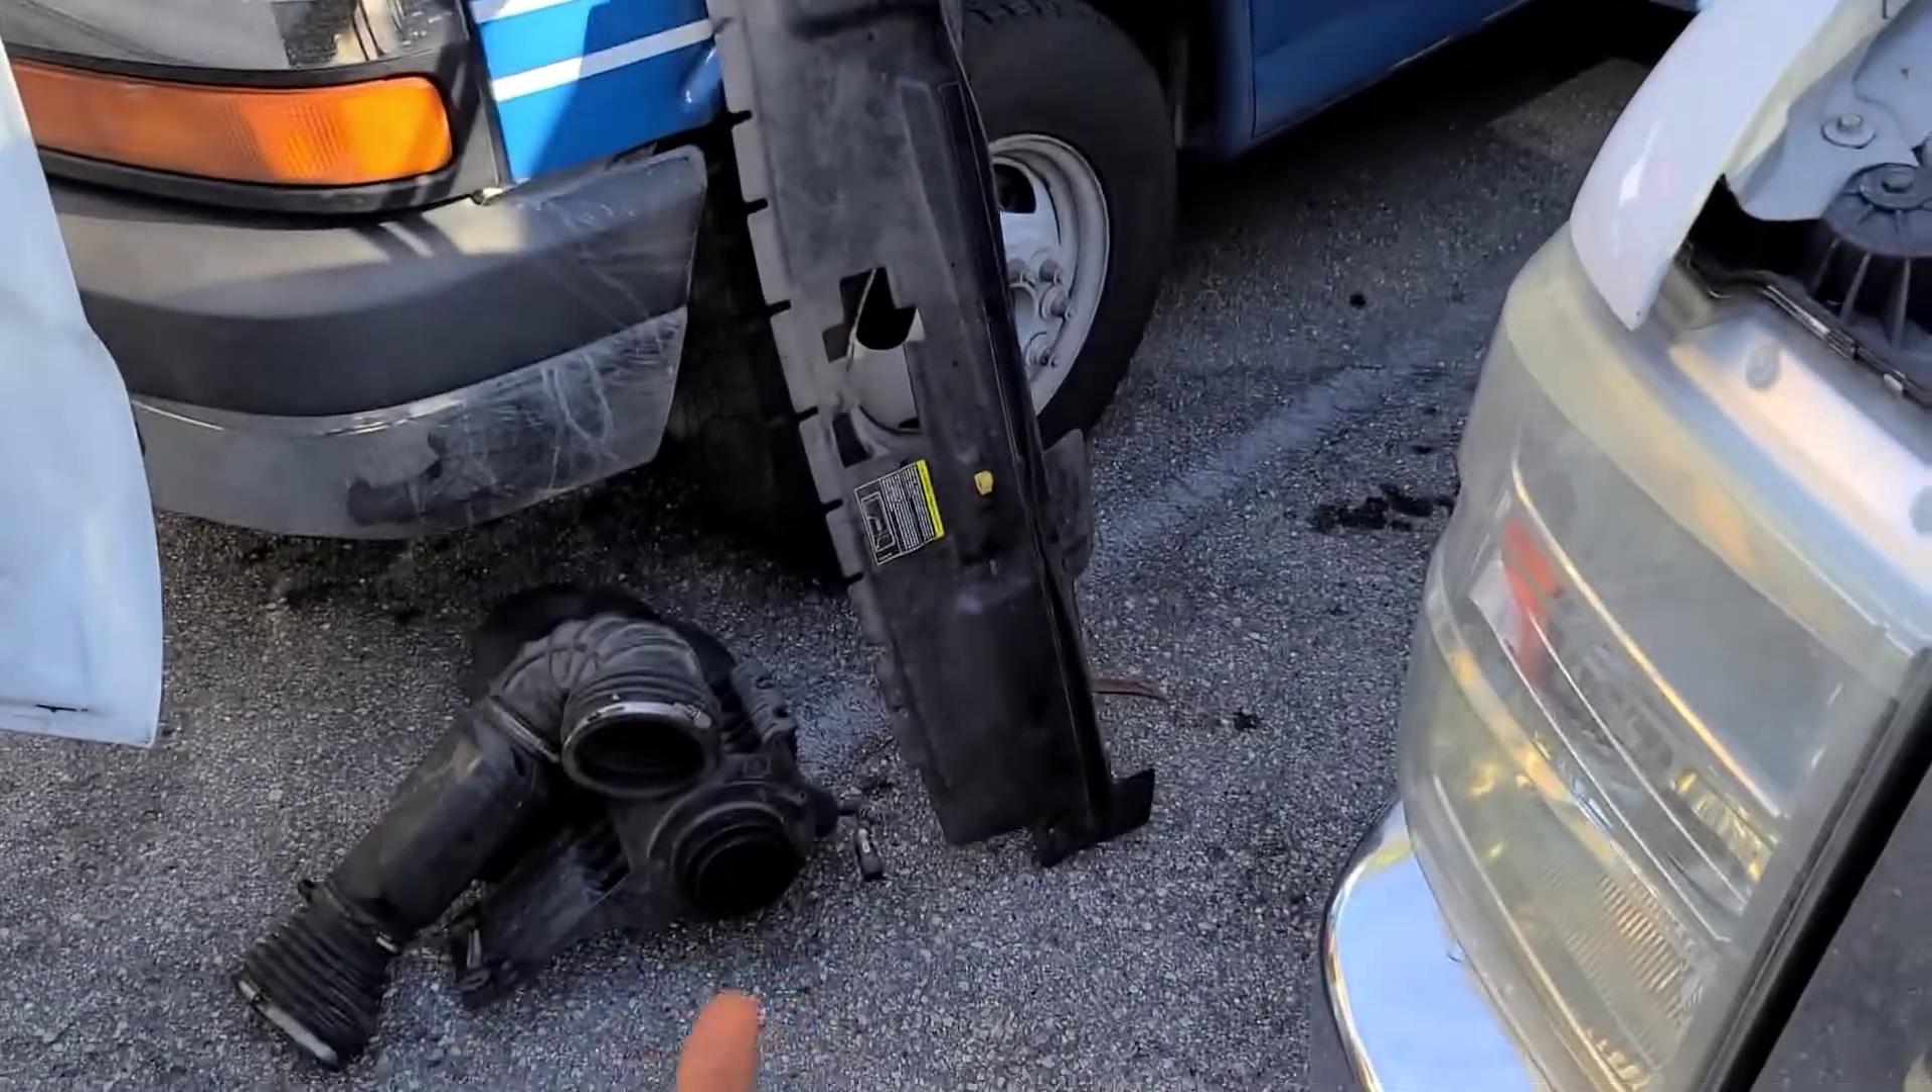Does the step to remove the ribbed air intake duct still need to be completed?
No.